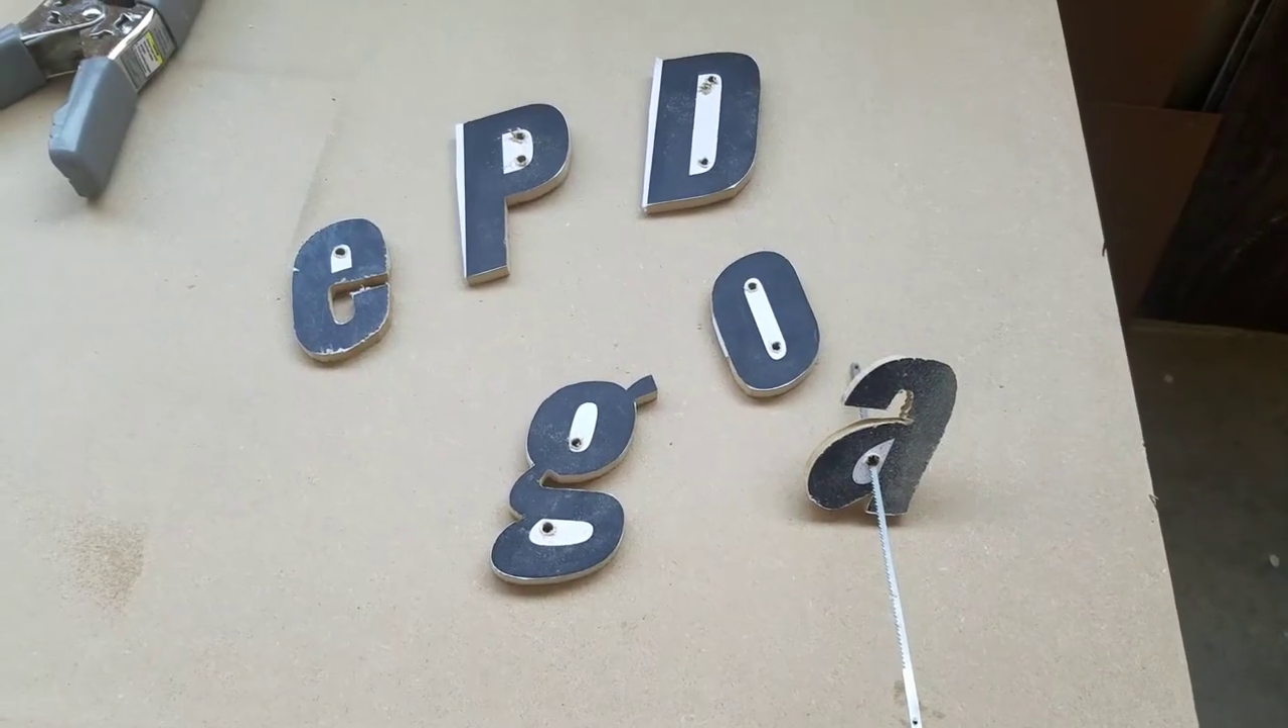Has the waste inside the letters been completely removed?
No.